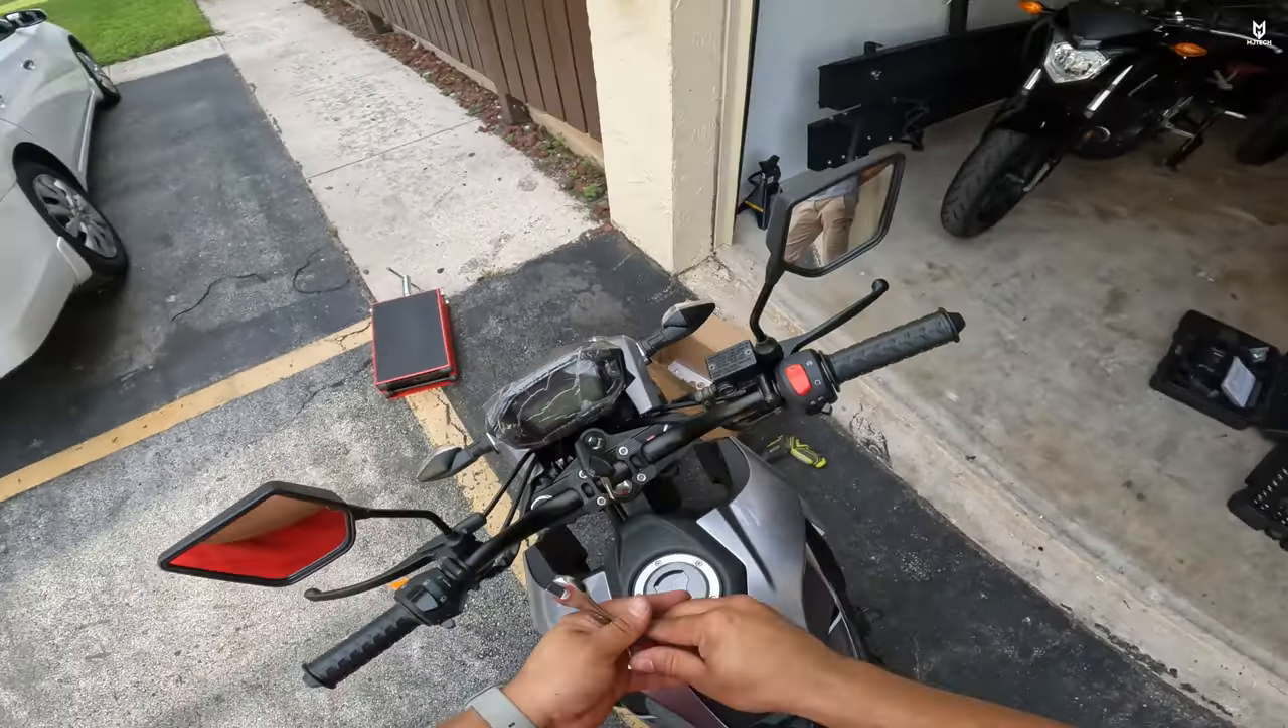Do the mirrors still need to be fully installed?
No.